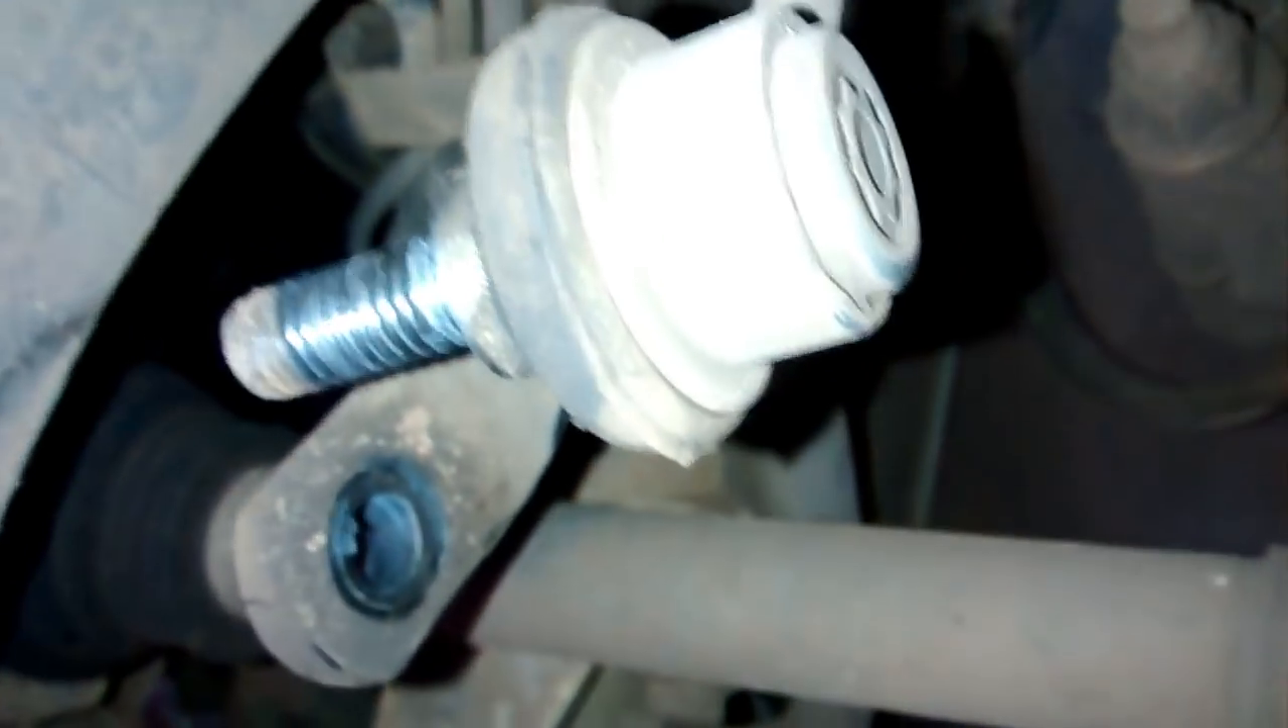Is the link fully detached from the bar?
Yes.